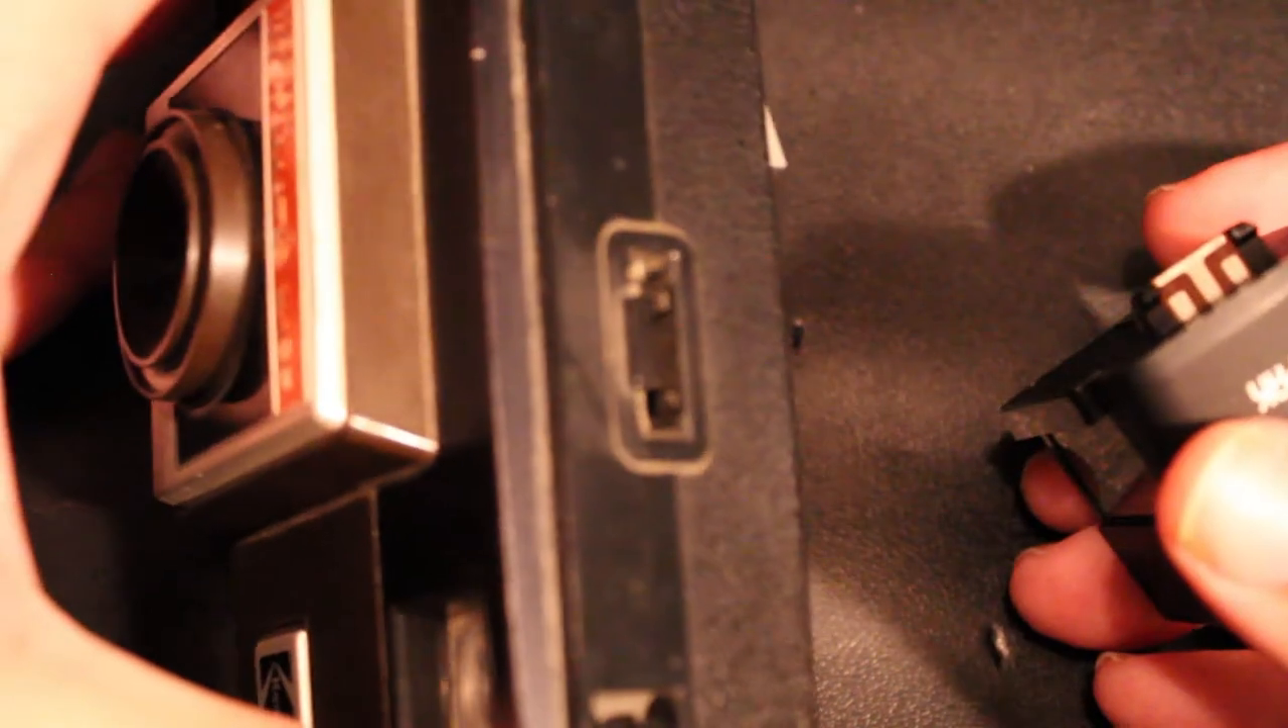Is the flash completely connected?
No.